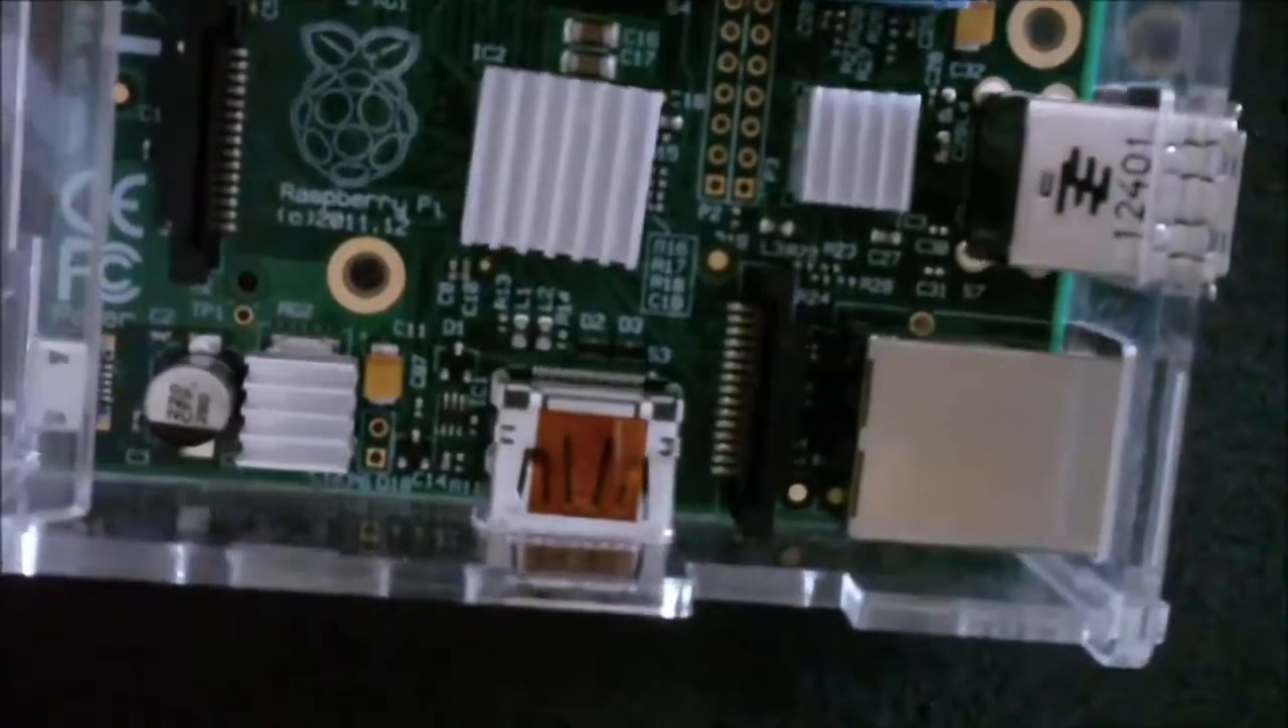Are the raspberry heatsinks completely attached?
Yes.